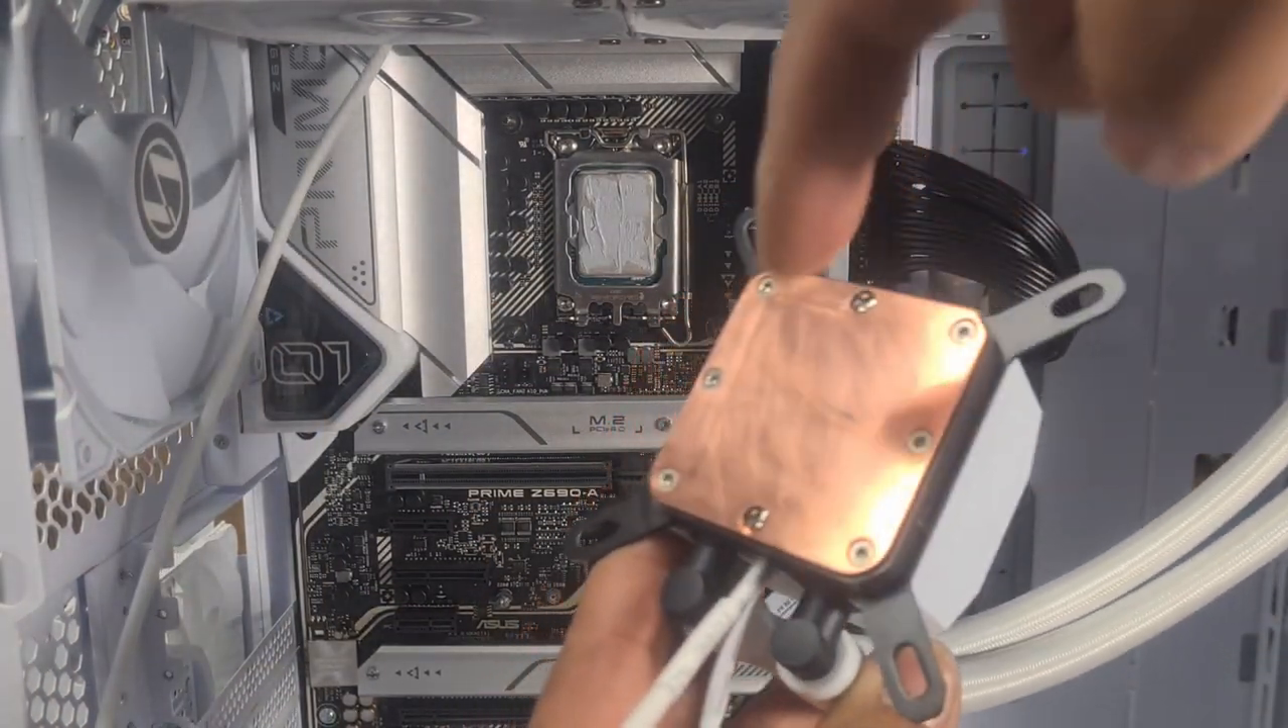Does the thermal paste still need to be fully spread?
No.